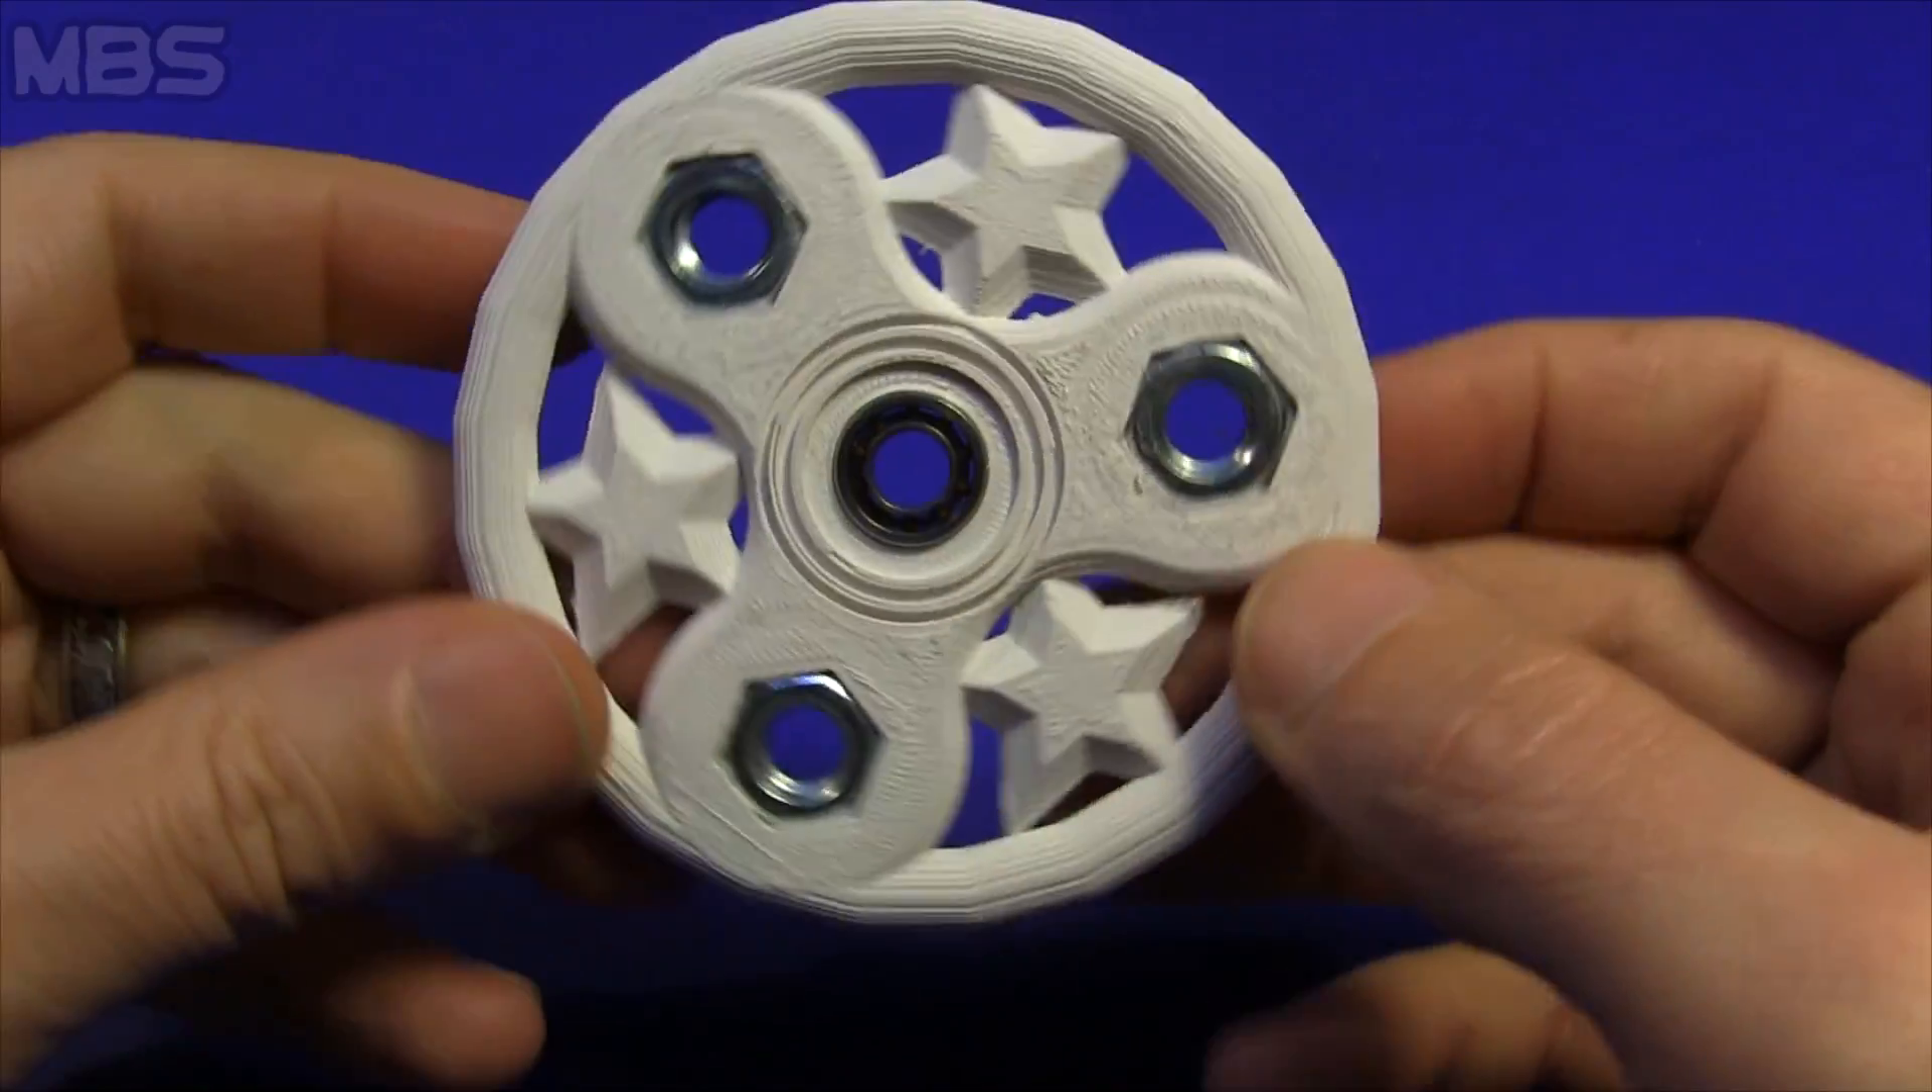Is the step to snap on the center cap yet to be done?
Yes.